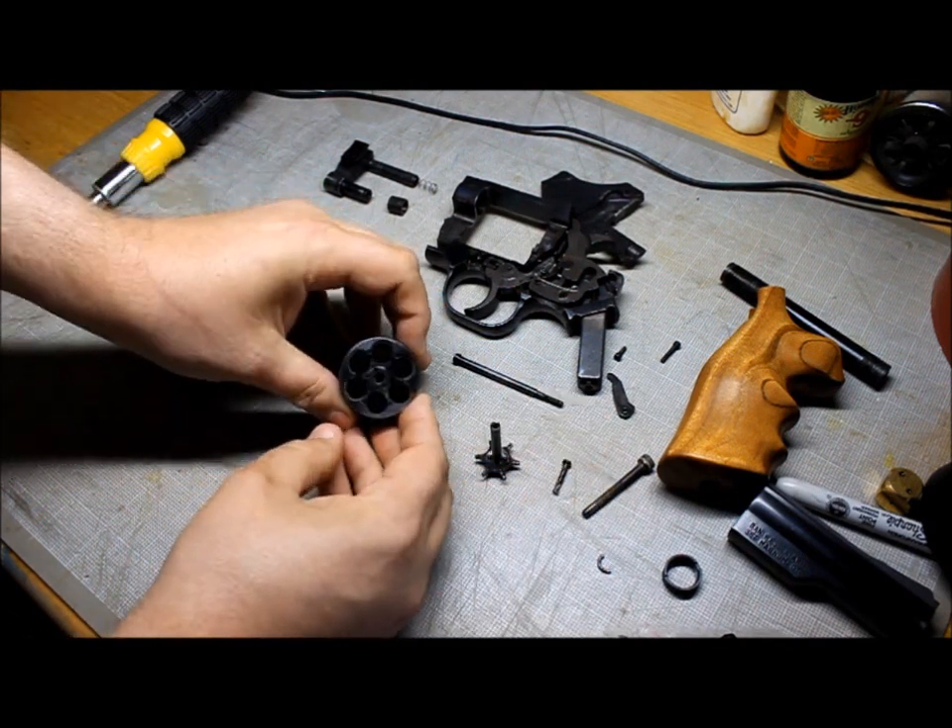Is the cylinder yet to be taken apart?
No.